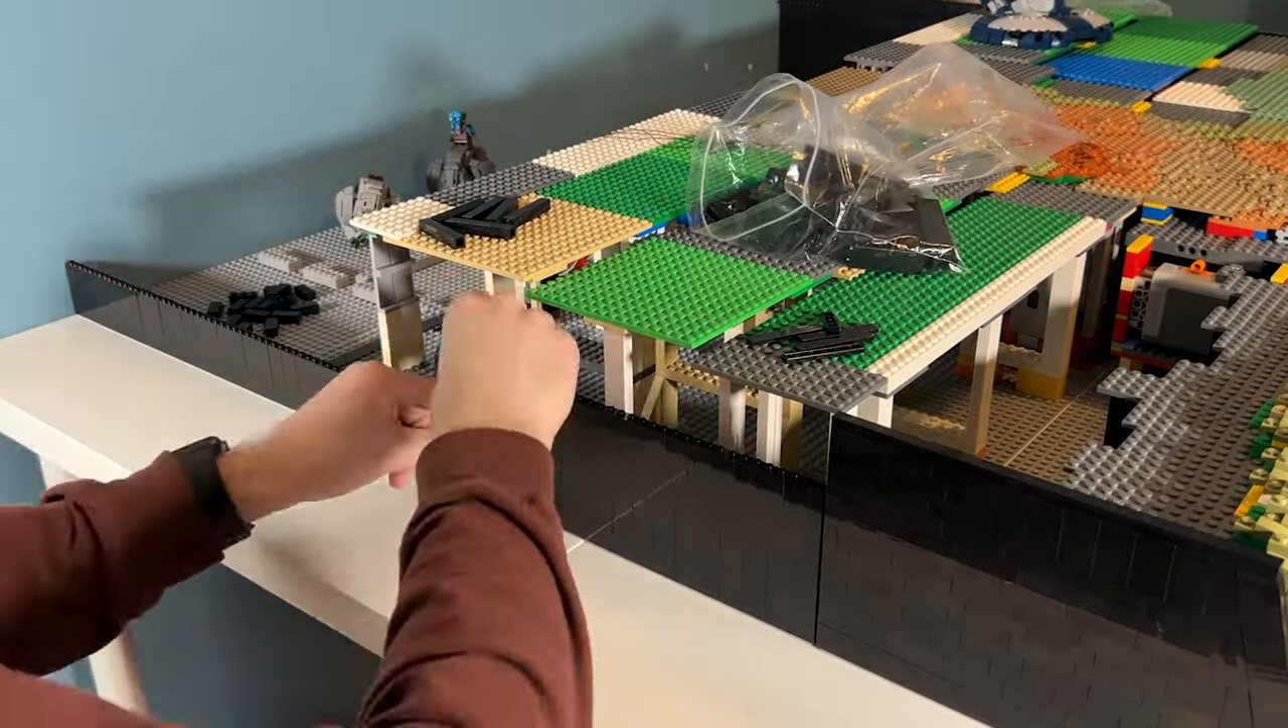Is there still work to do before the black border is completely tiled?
Yes.